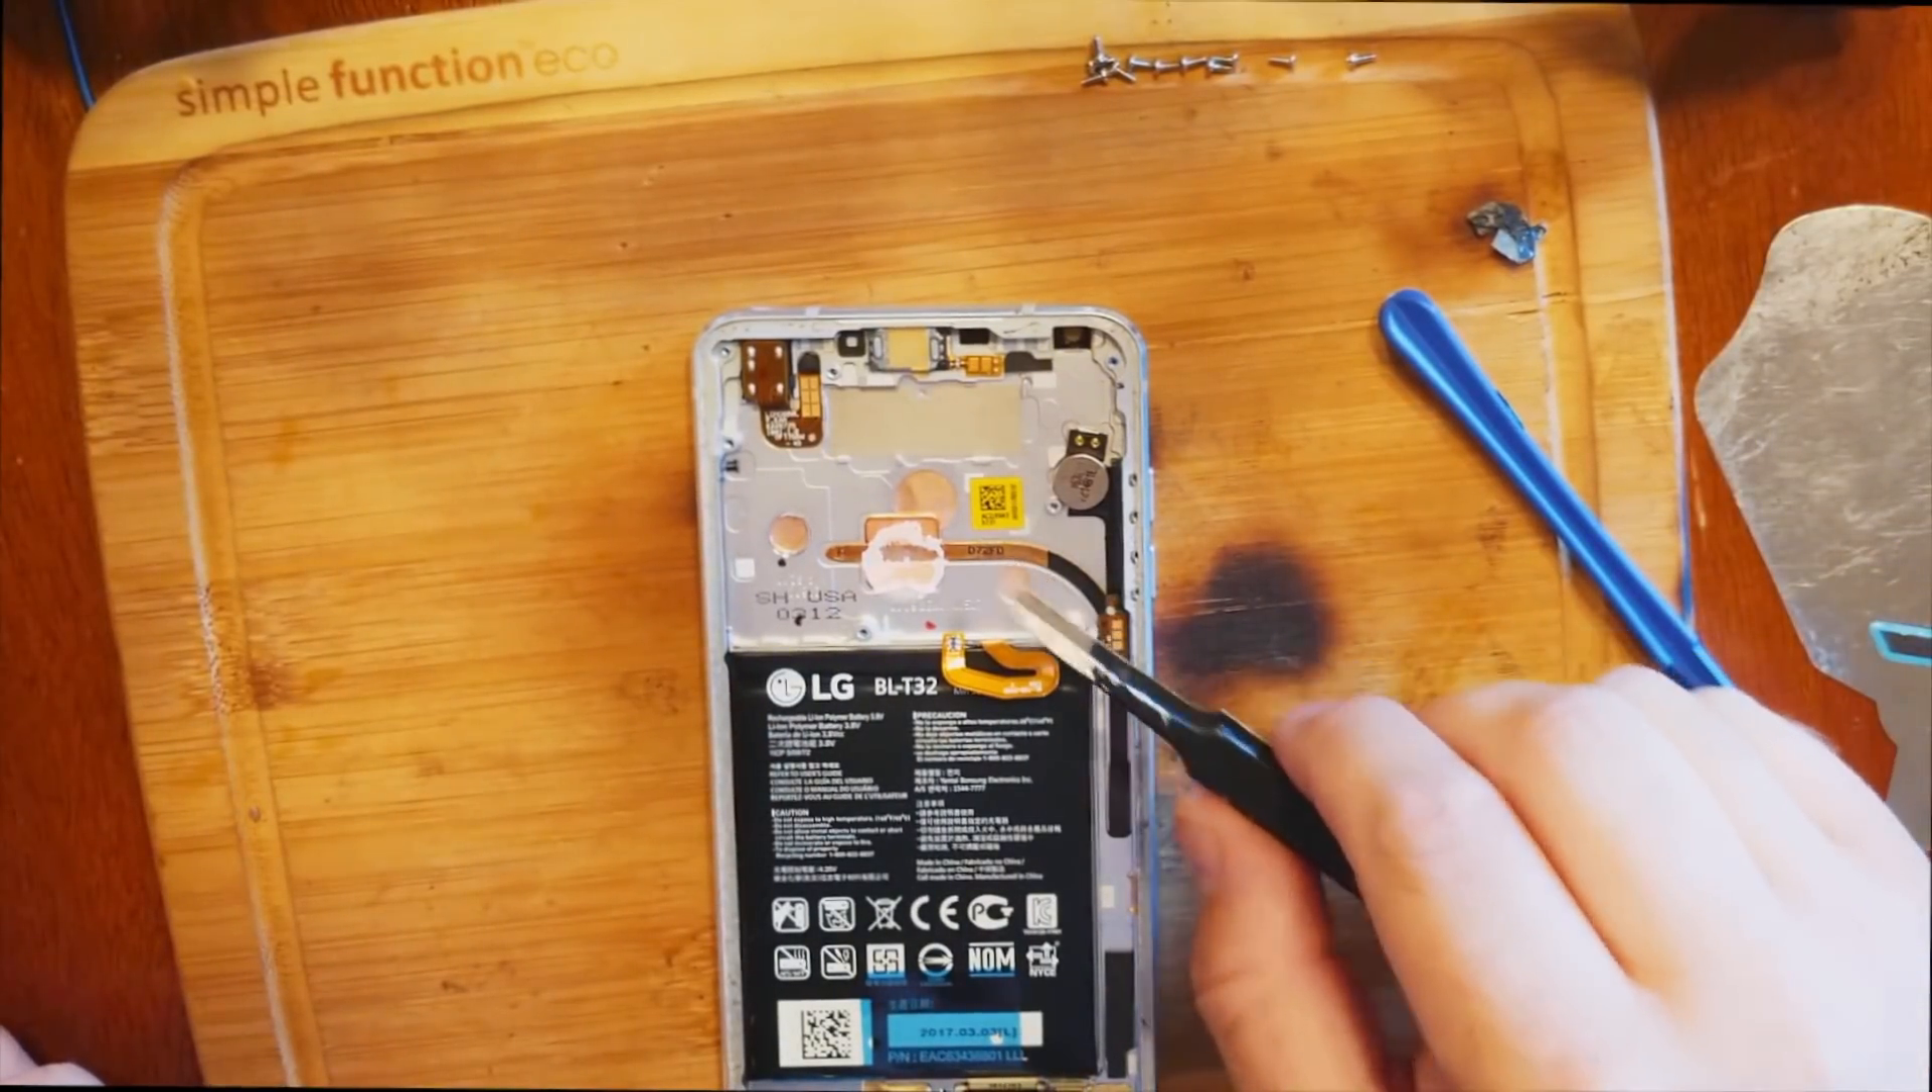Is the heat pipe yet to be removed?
Yes.